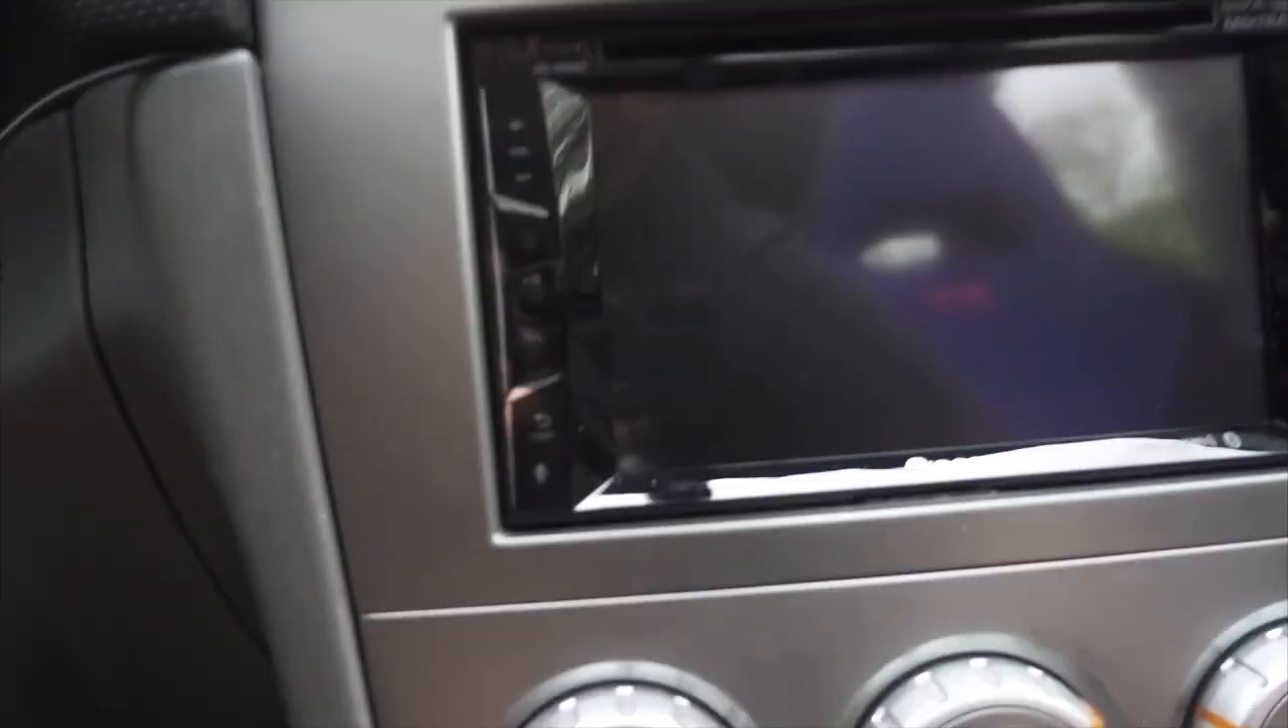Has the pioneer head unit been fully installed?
Yes.